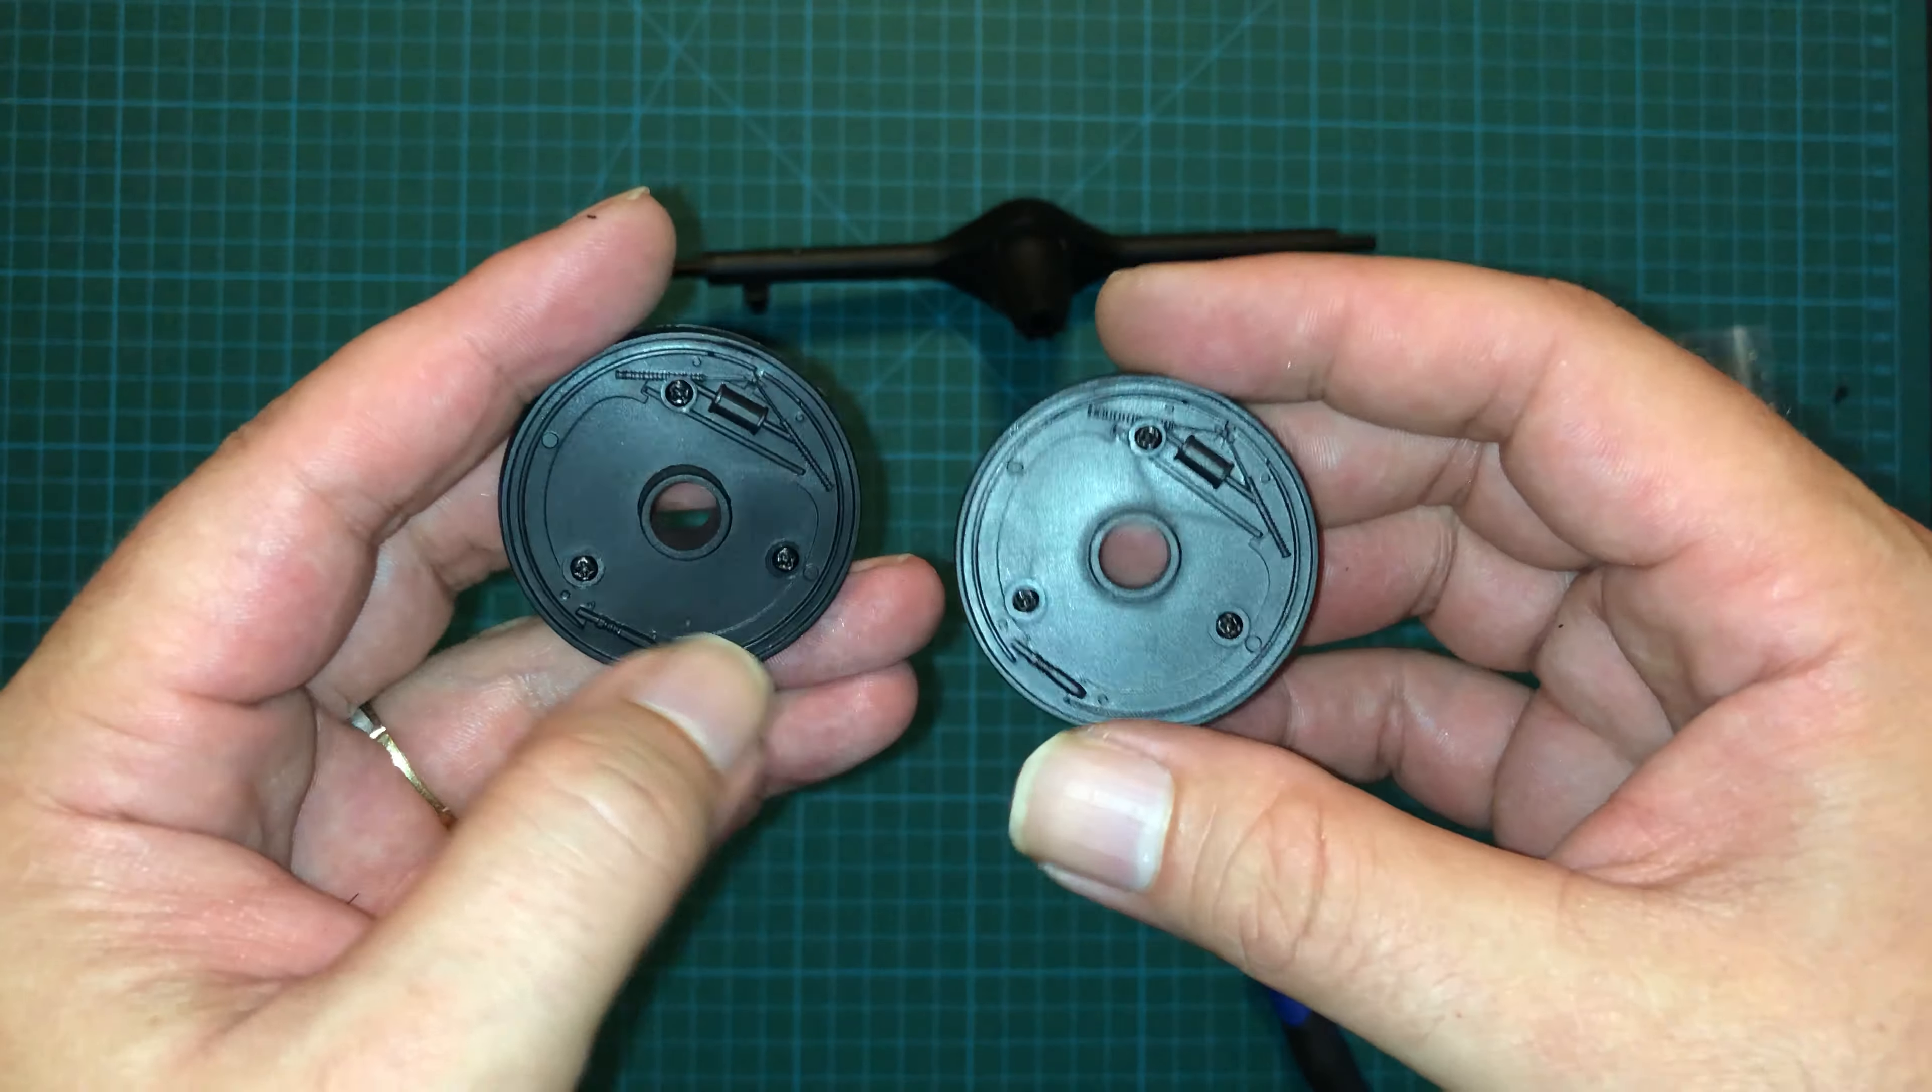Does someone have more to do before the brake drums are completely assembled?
No.